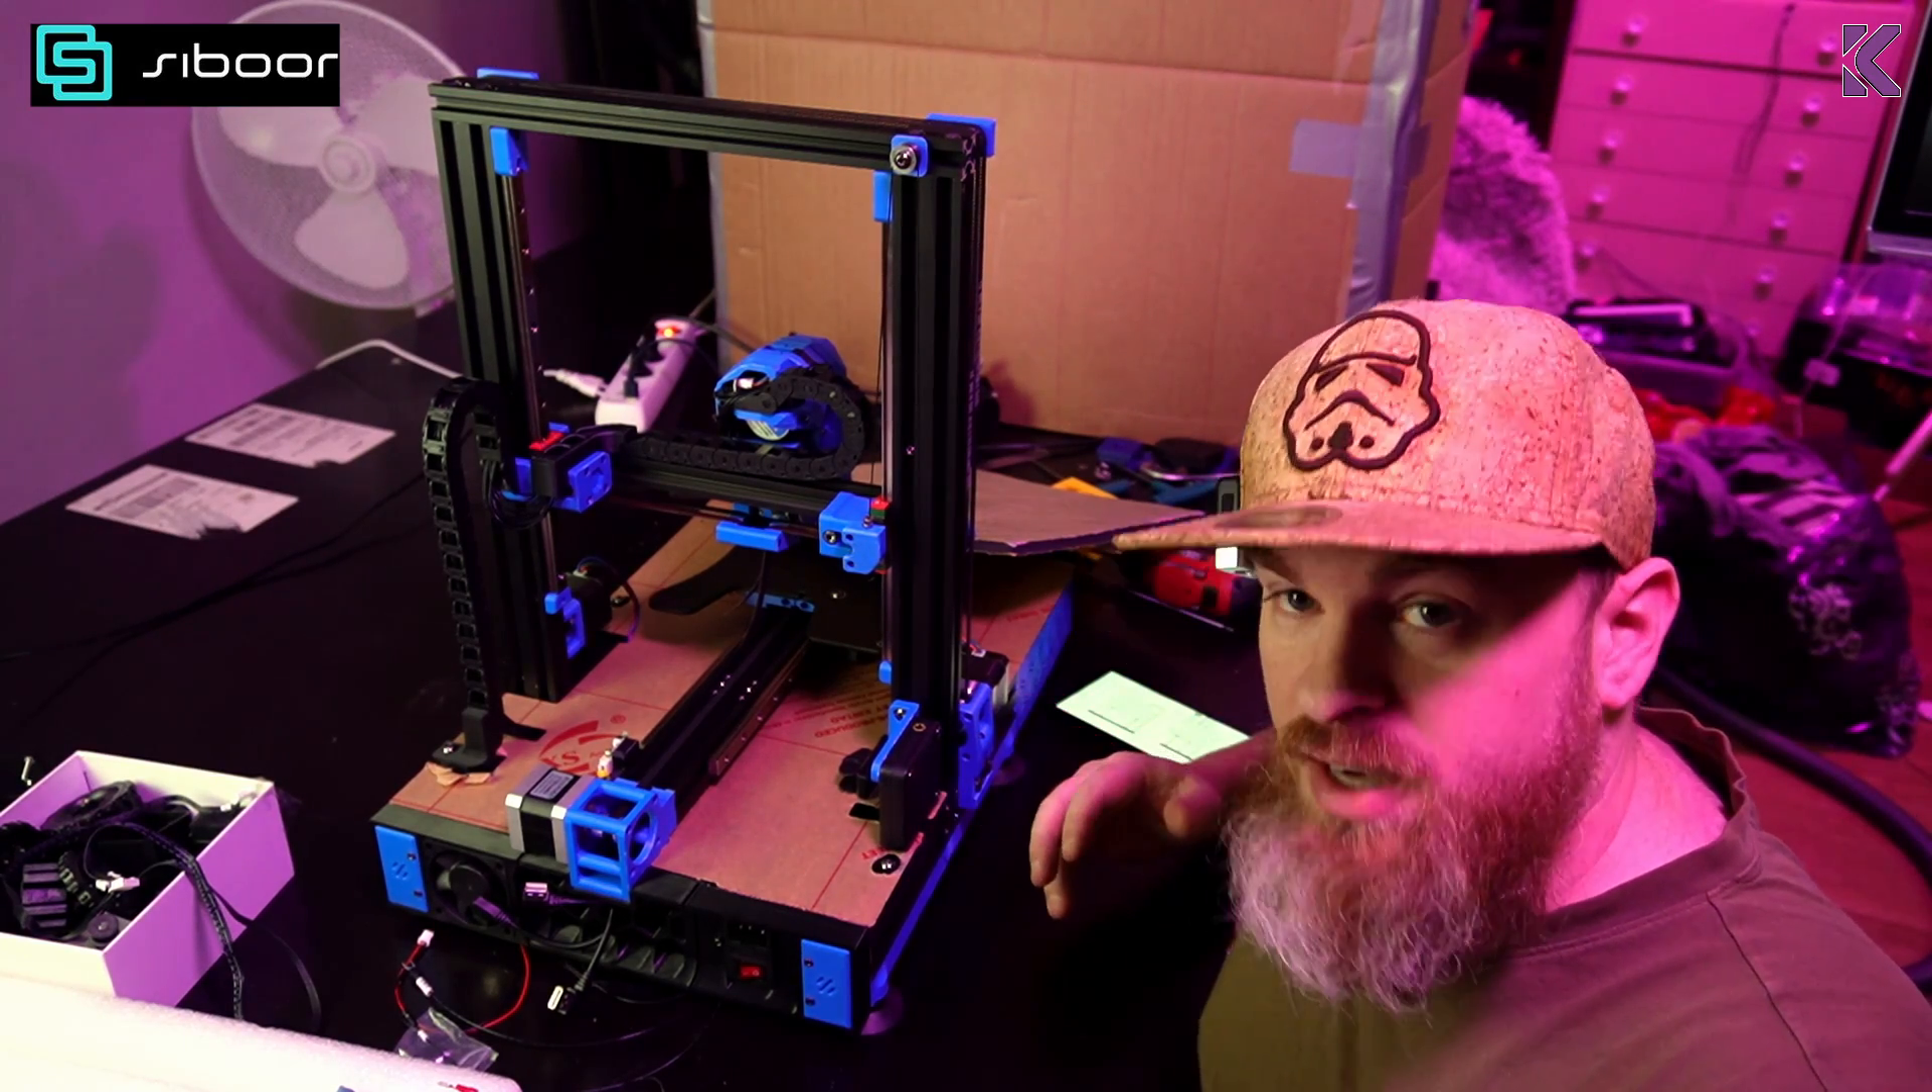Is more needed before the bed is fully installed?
Yes.